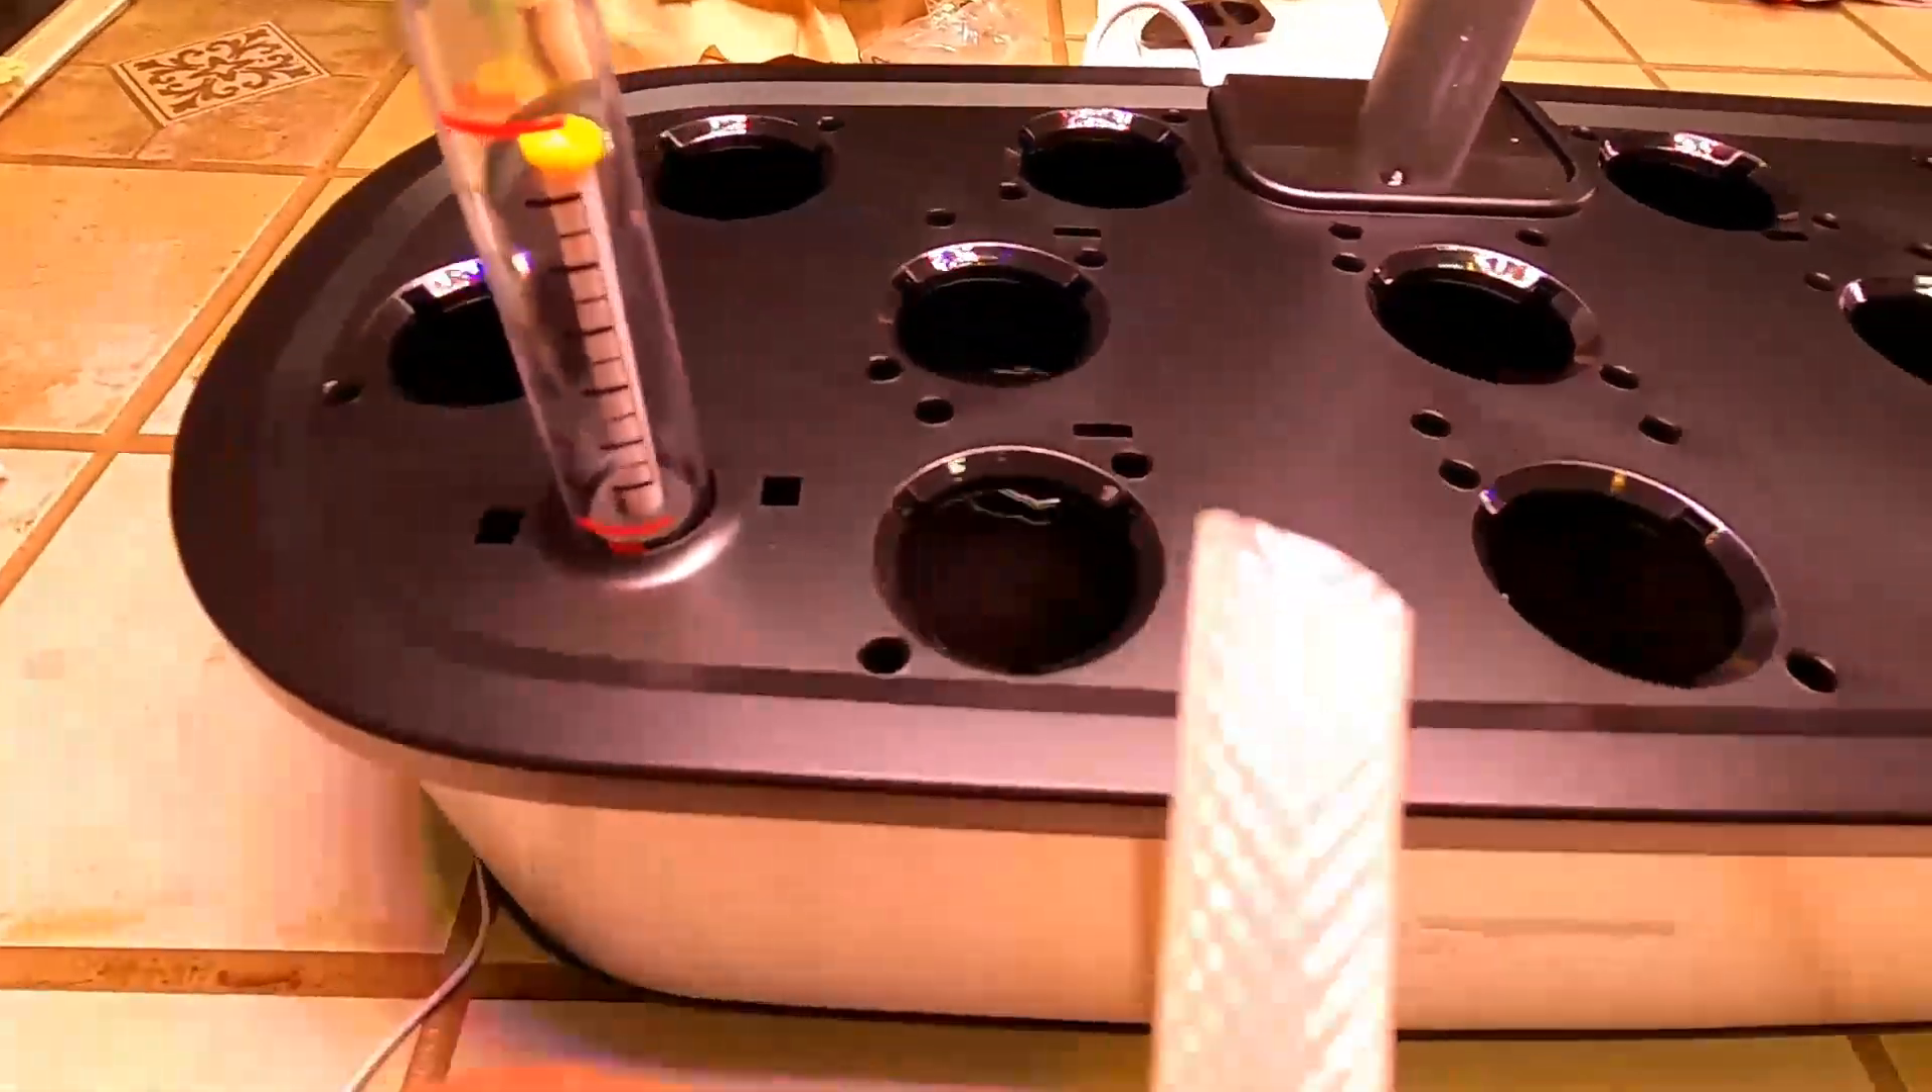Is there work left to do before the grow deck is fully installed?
No.